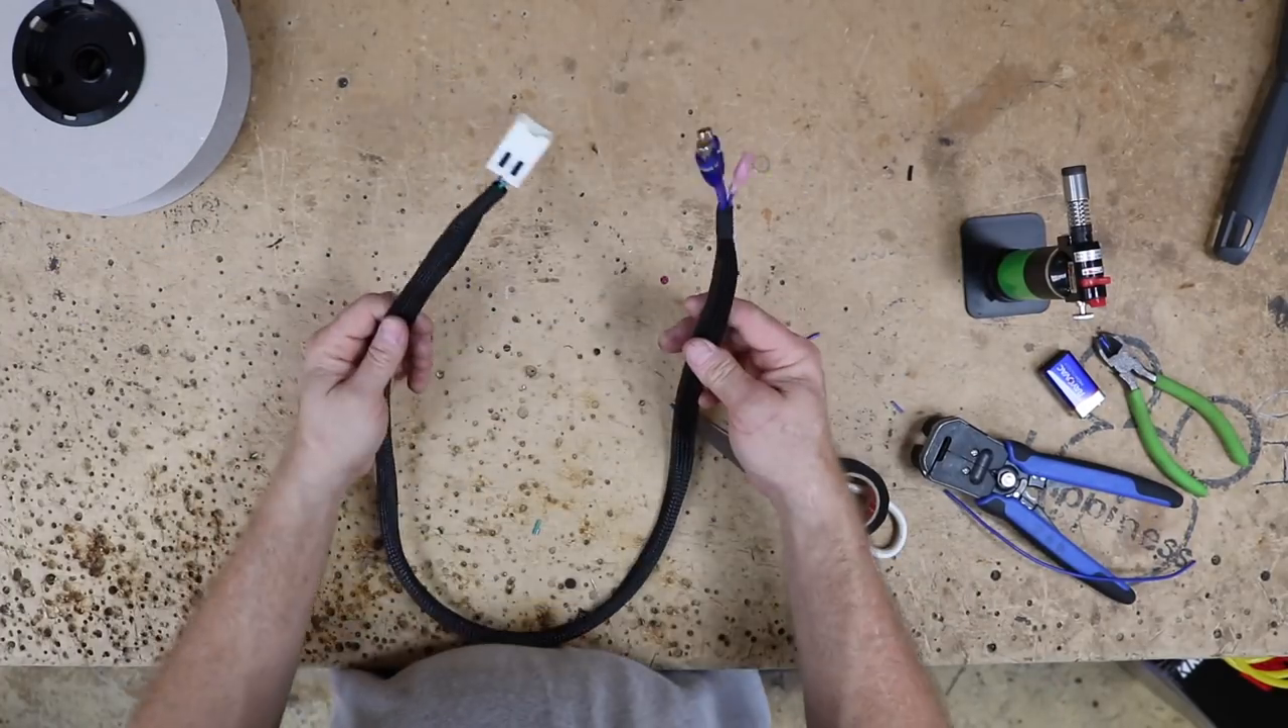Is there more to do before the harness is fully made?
No.